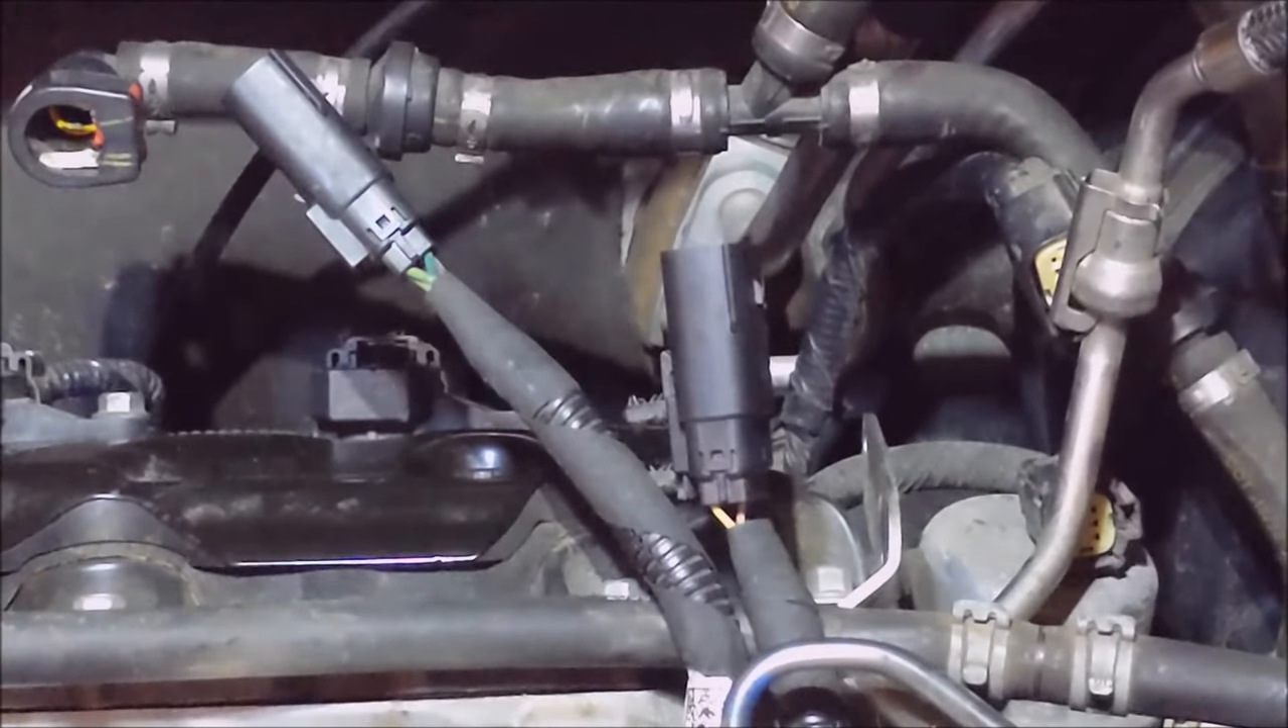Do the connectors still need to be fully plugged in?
Yes.